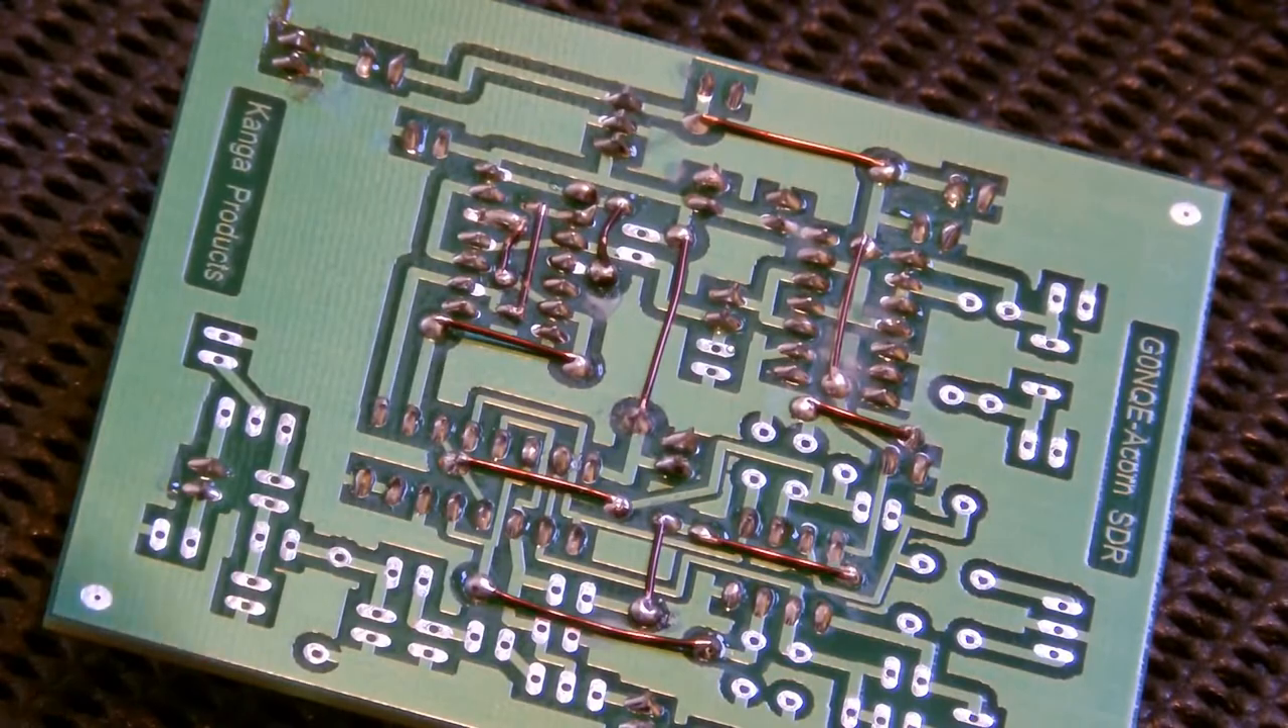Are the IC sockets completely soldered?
Yes.